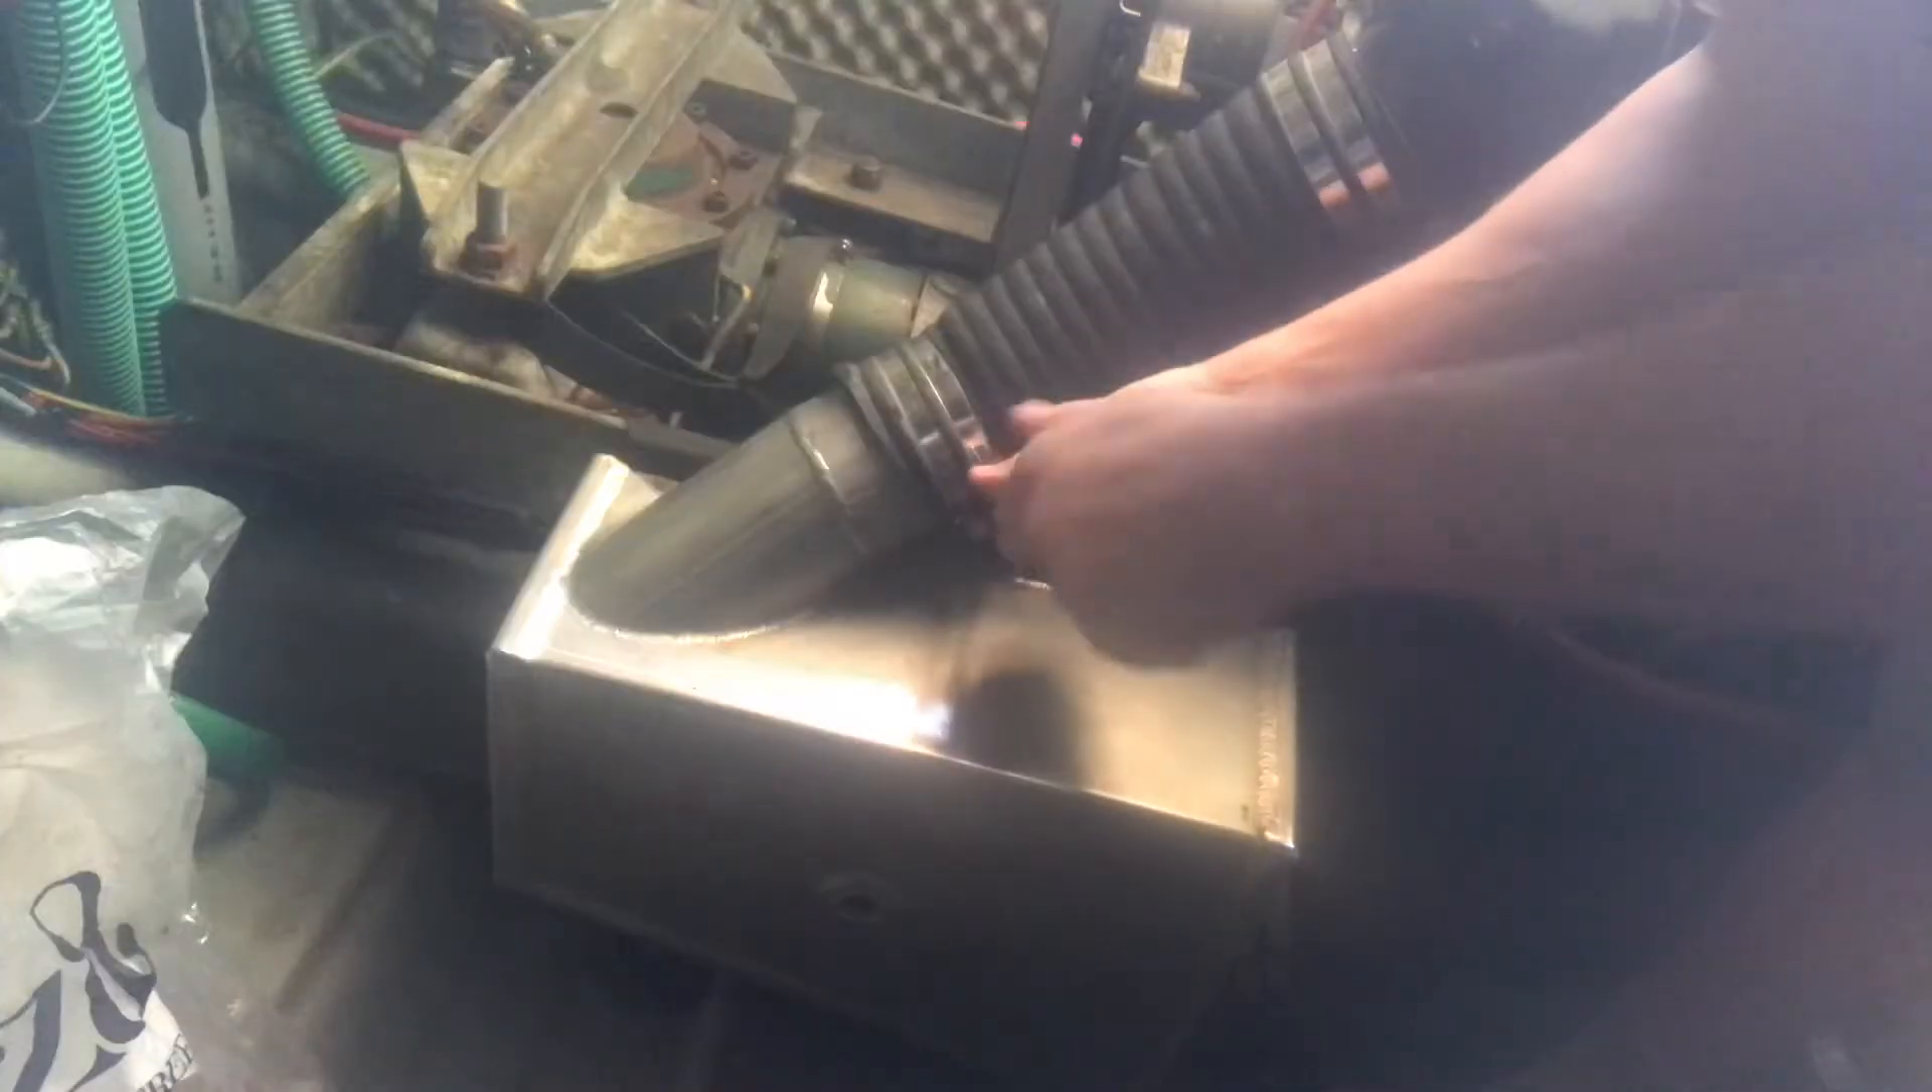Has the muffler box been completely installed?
No.